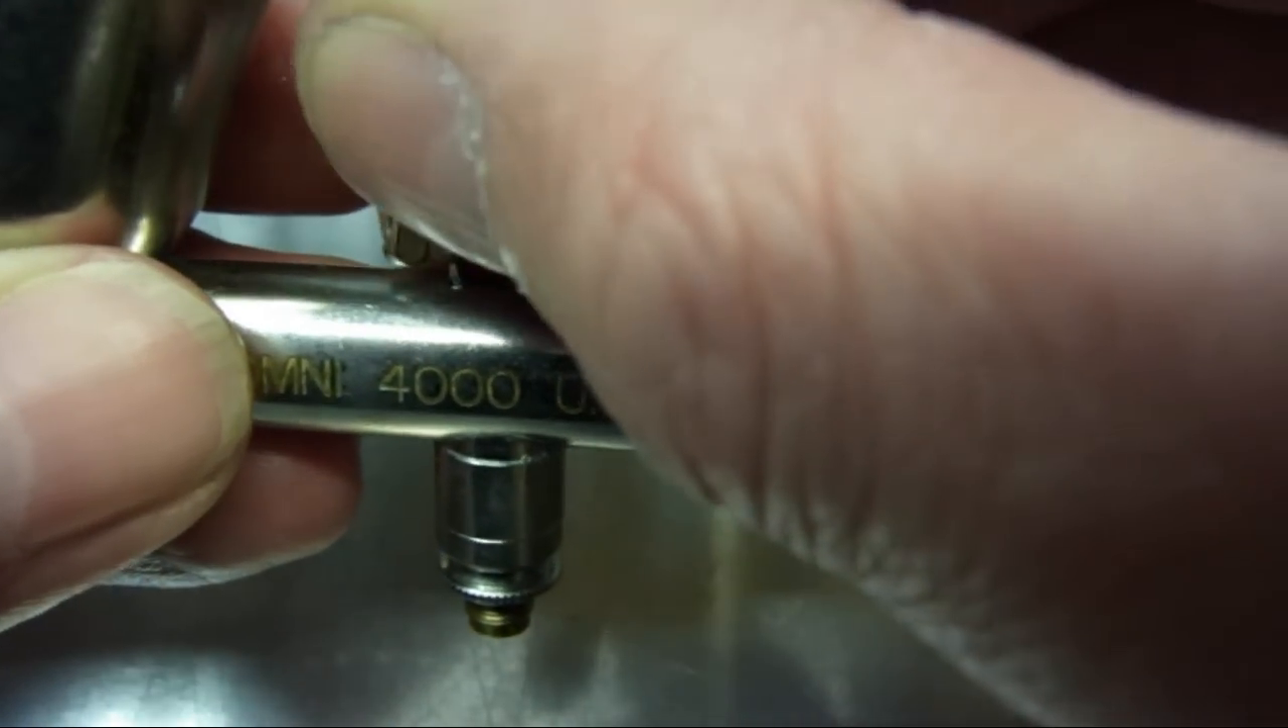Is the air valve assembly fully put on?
Yes.